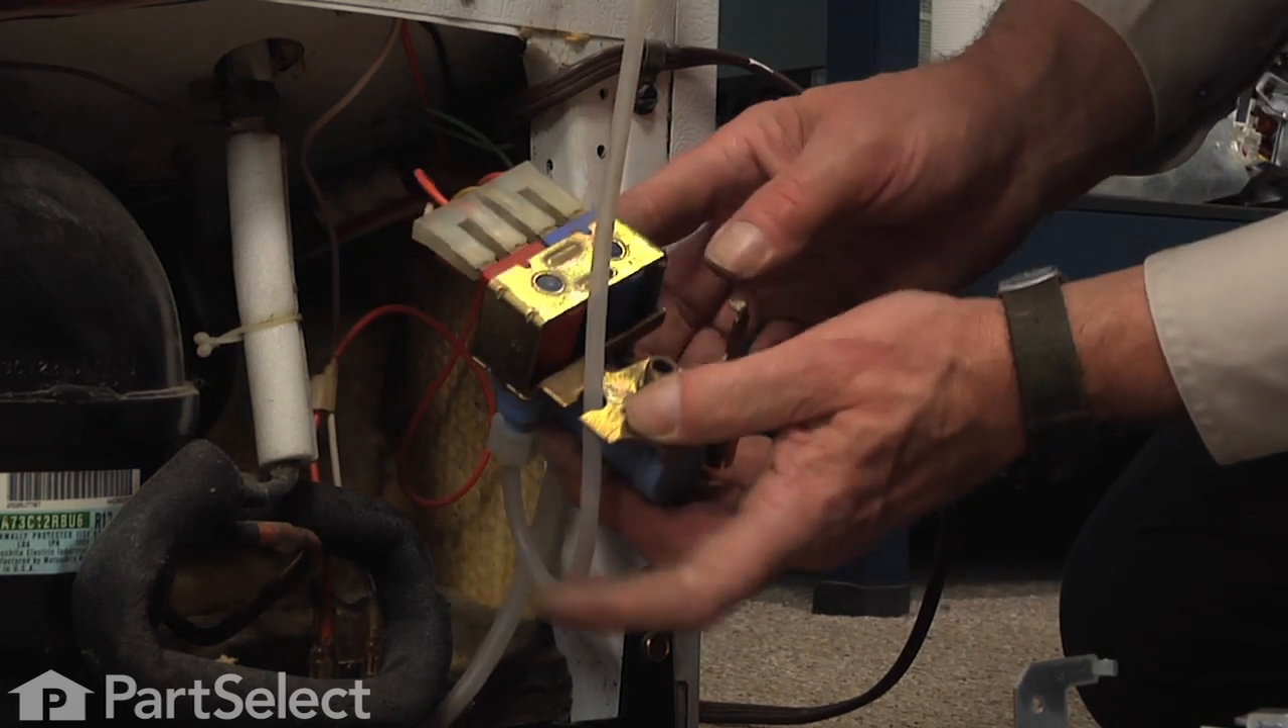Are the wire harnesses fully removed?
No.